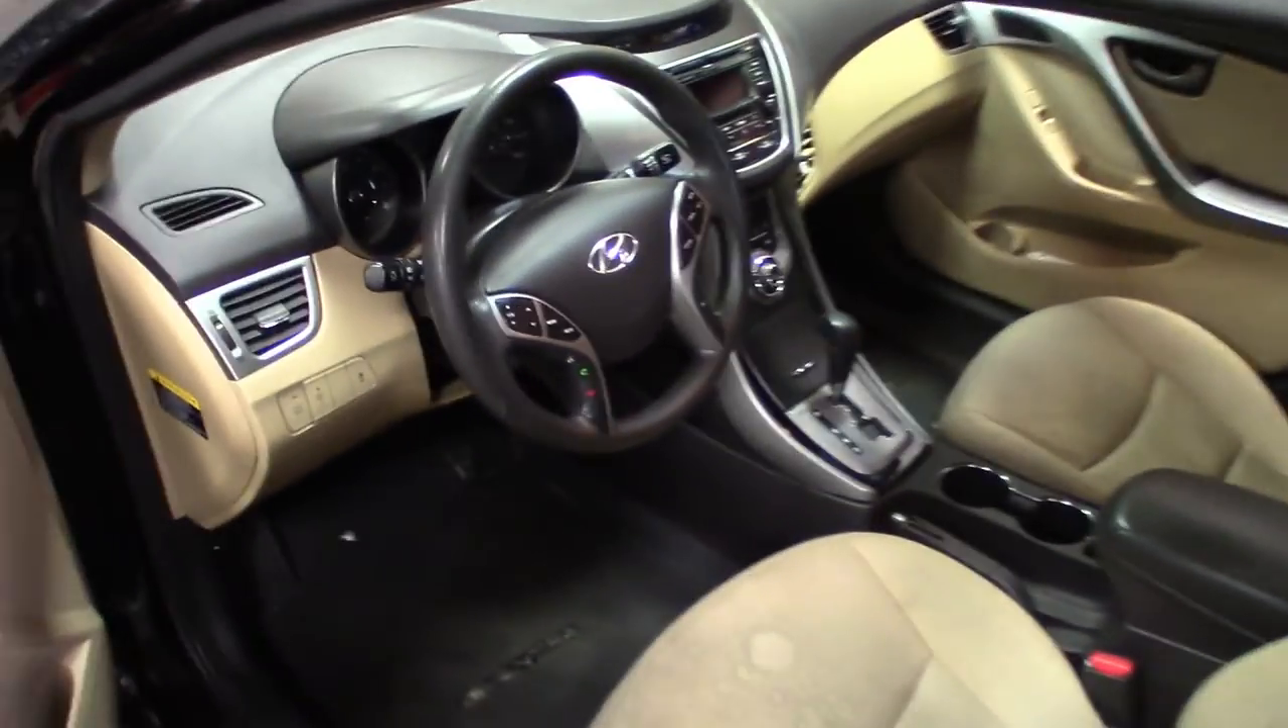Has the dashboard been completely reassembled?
Yes.